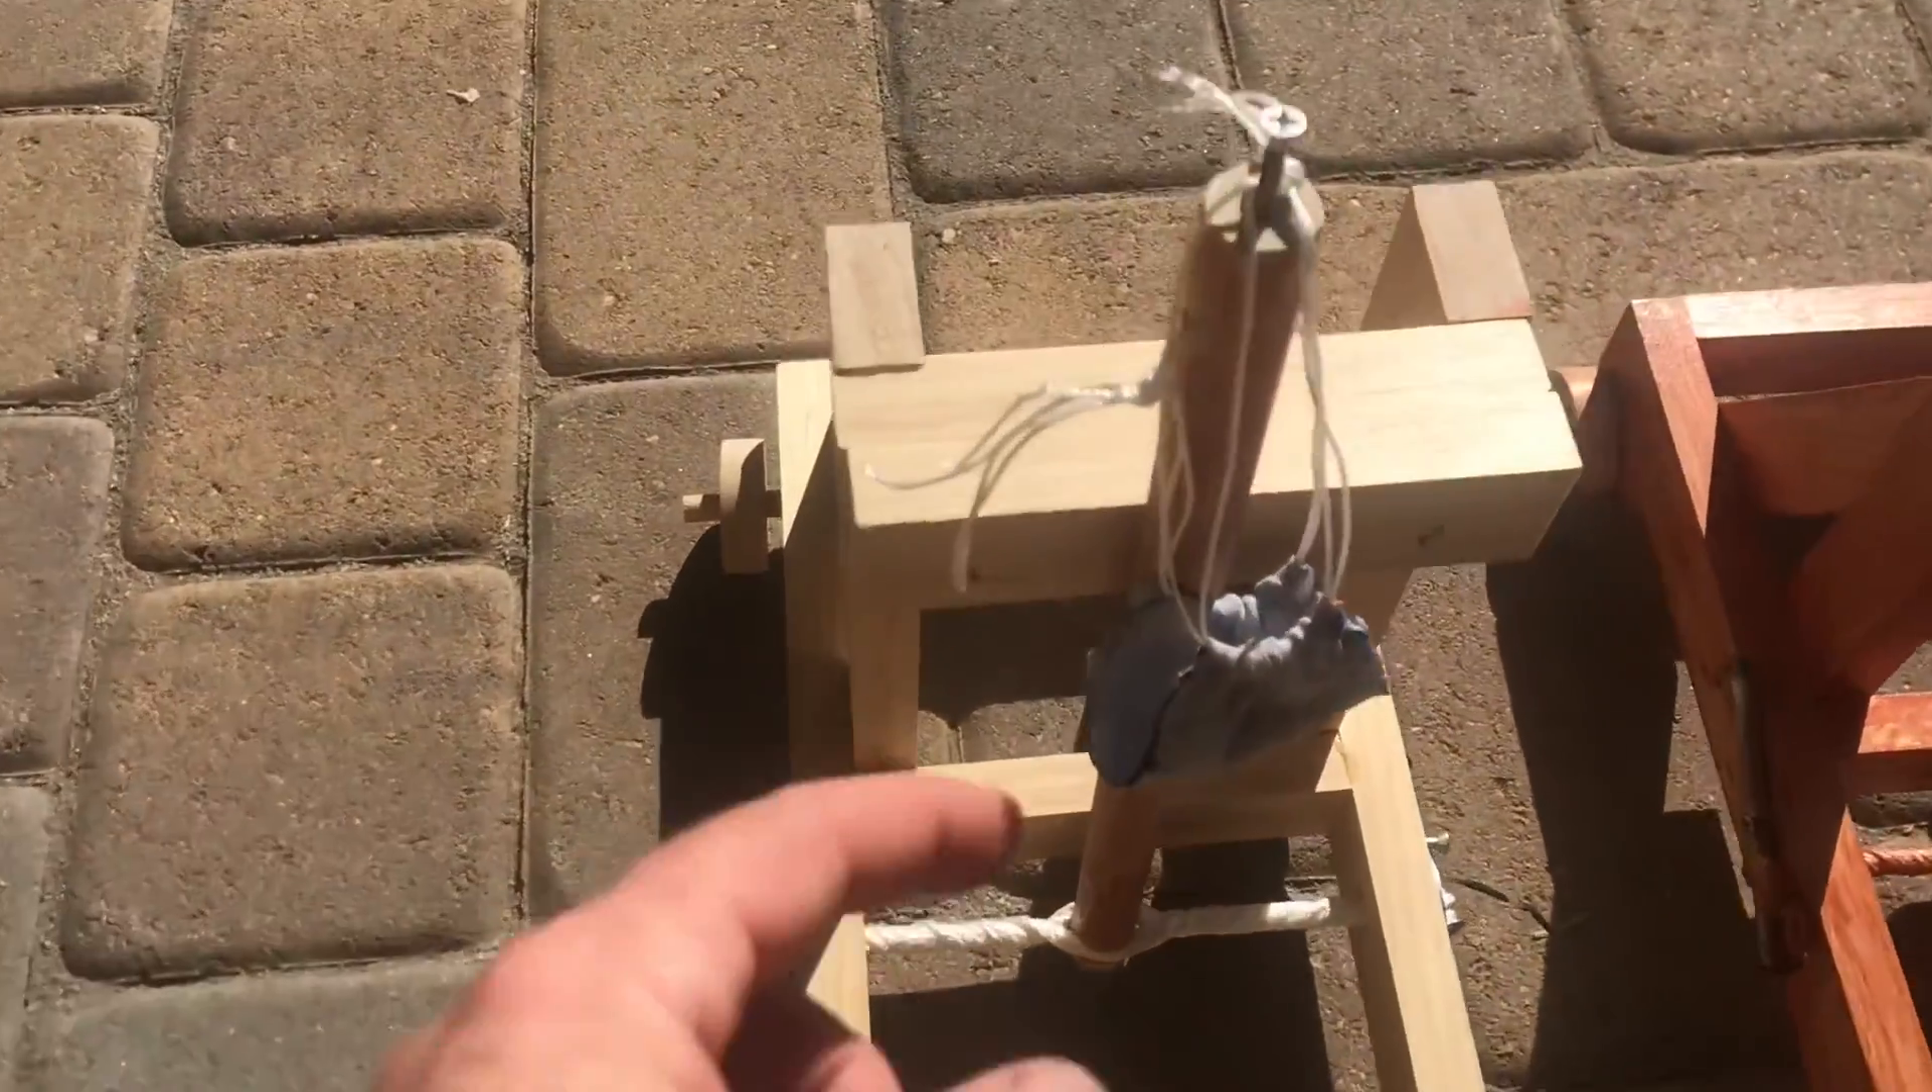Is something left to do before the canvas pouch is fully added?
No.